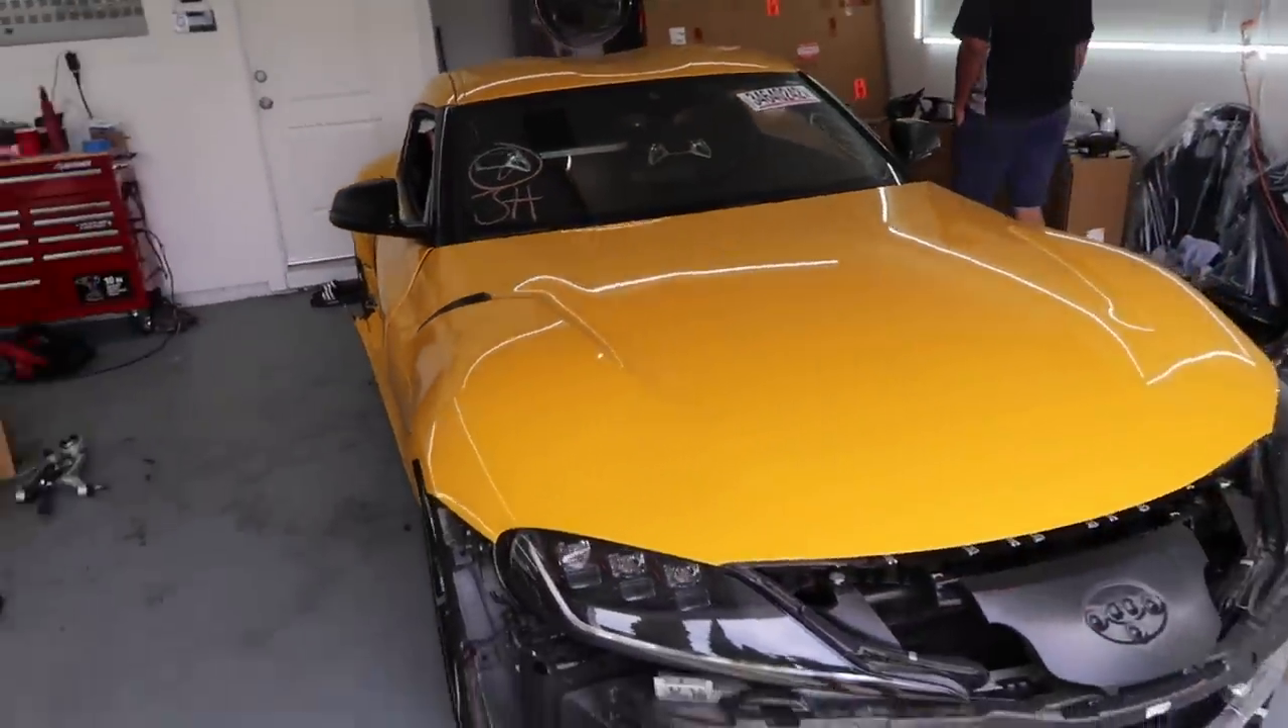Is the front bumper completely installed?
No.